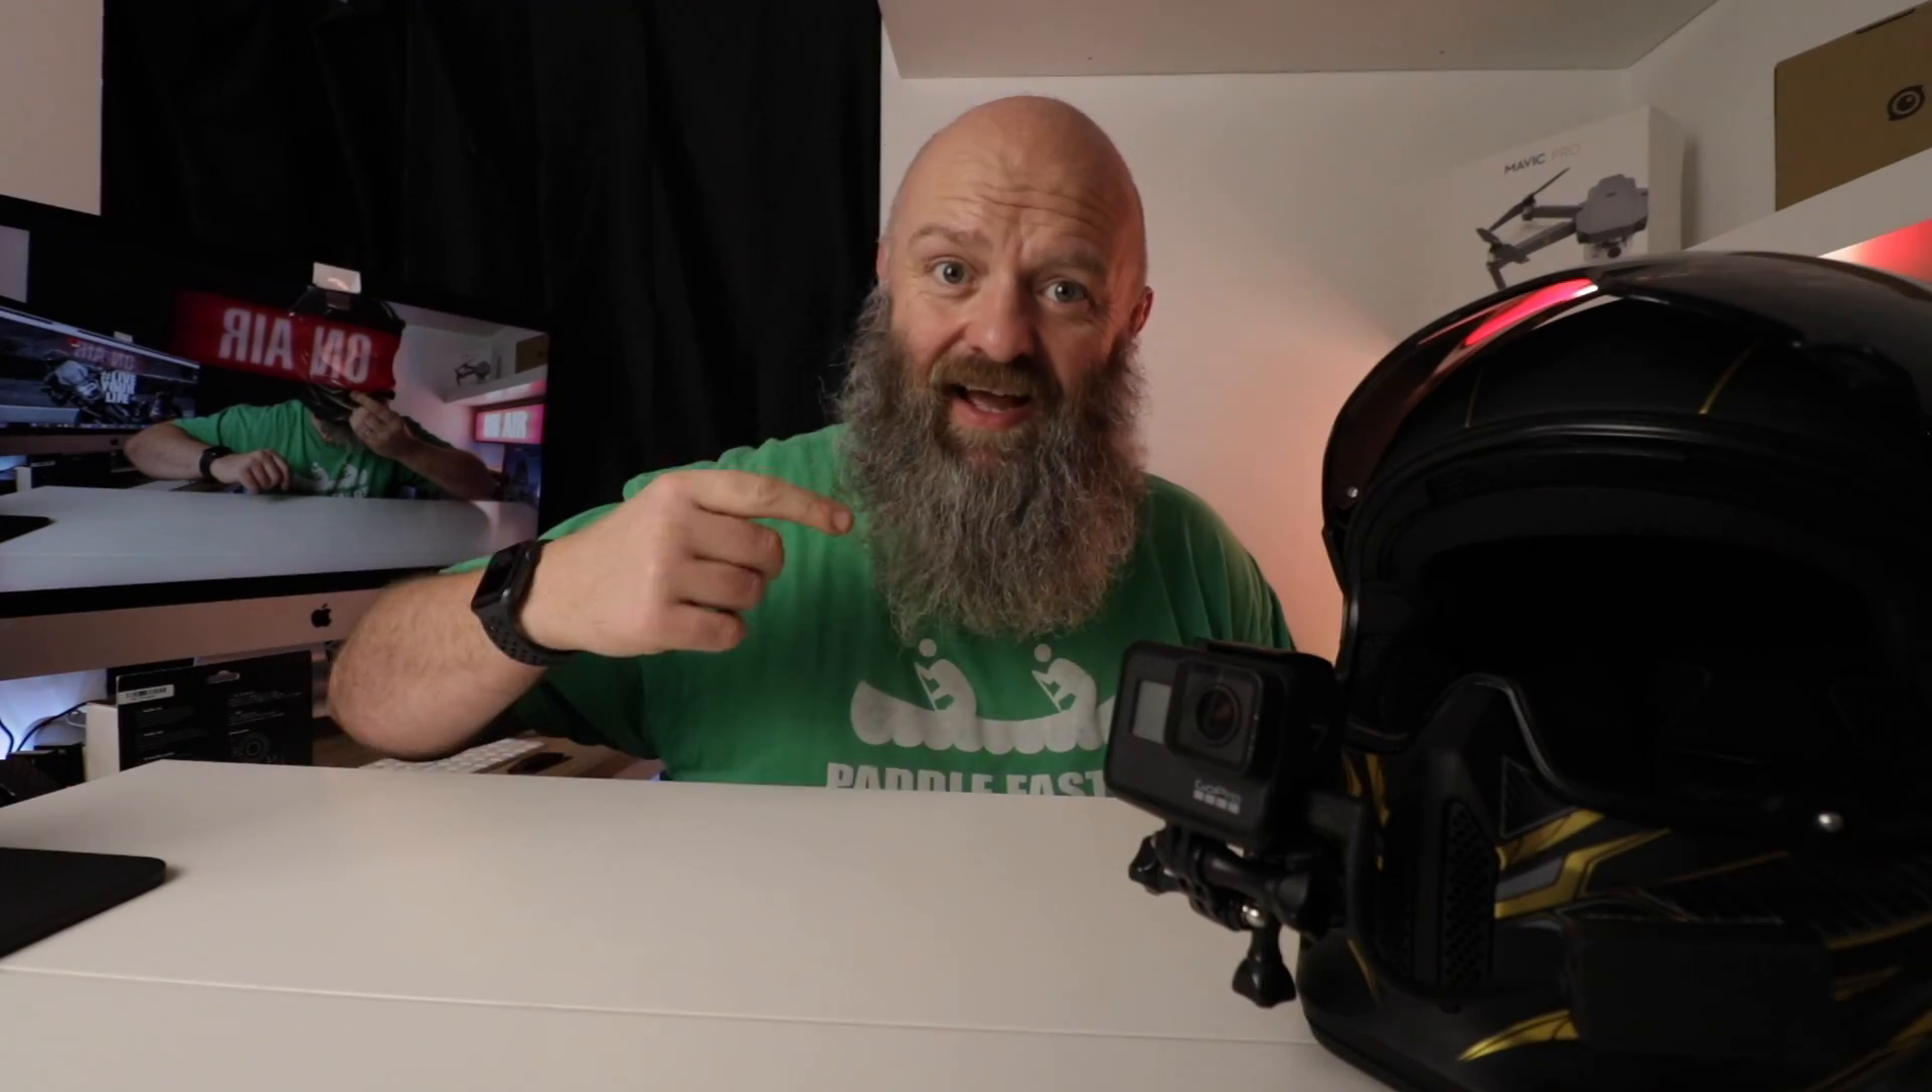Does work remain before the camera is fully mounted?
No.